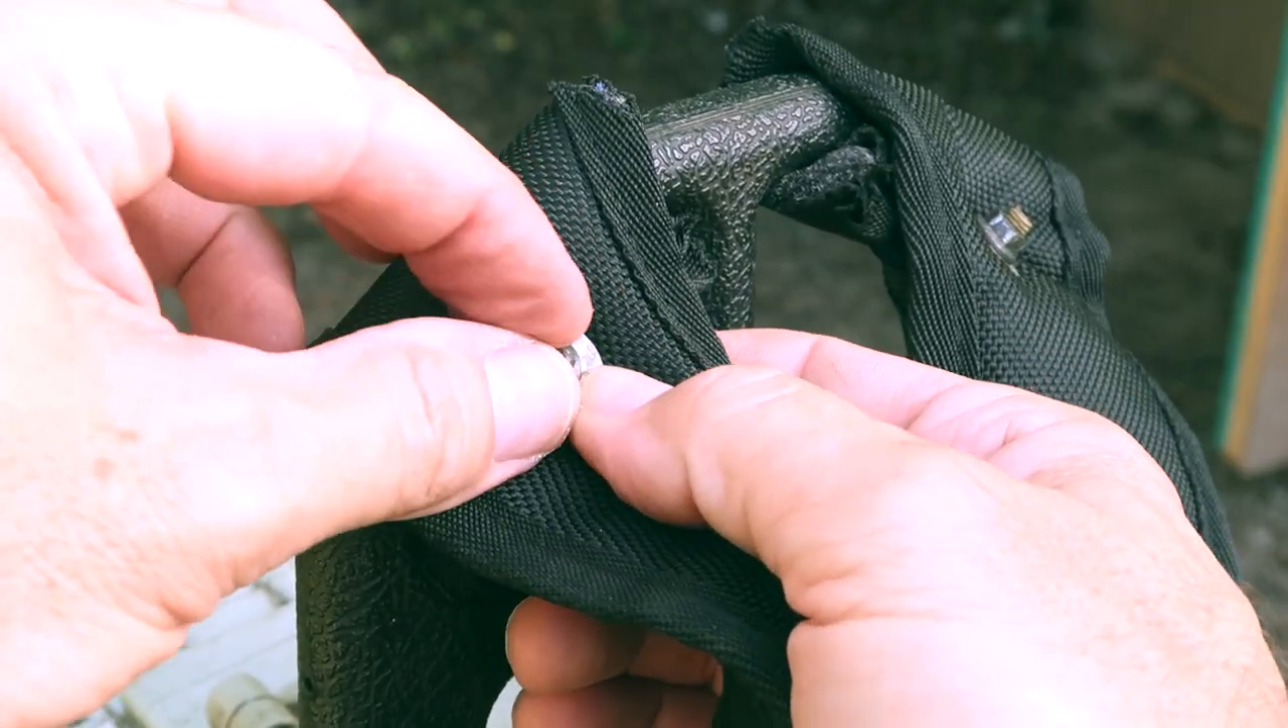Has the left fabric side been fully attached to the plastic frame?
No.